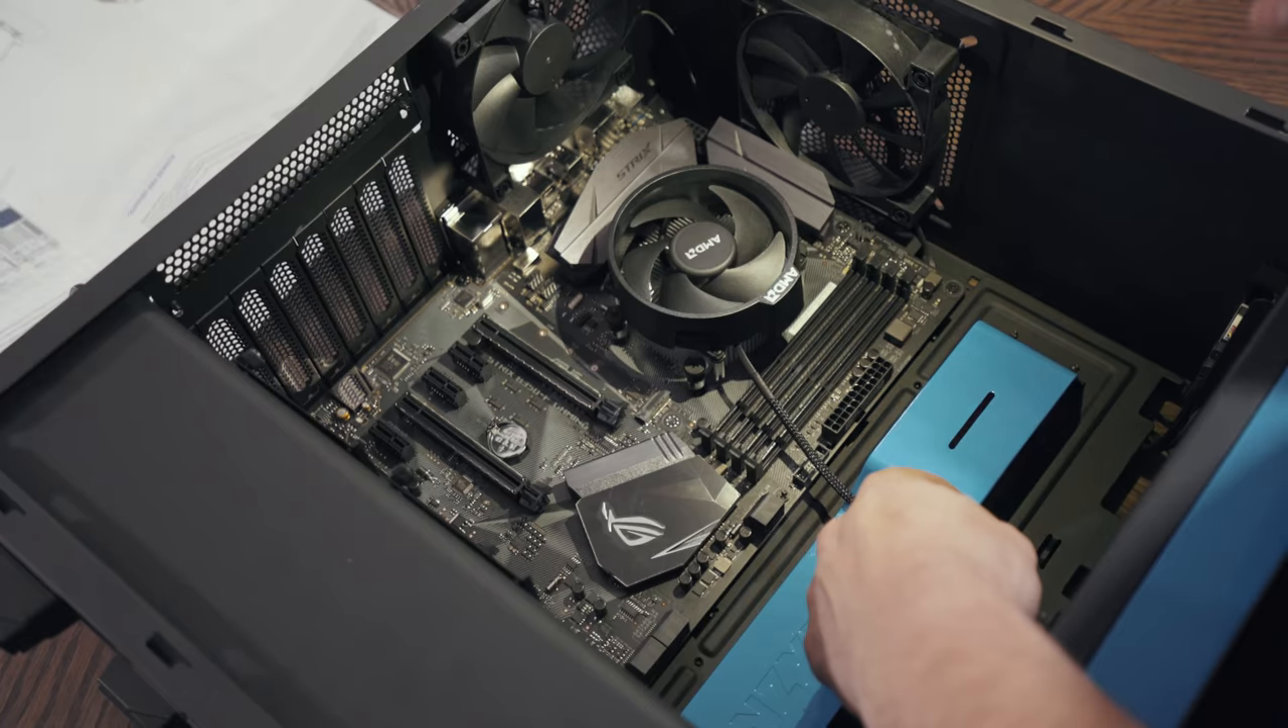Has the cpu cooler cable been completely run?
No.